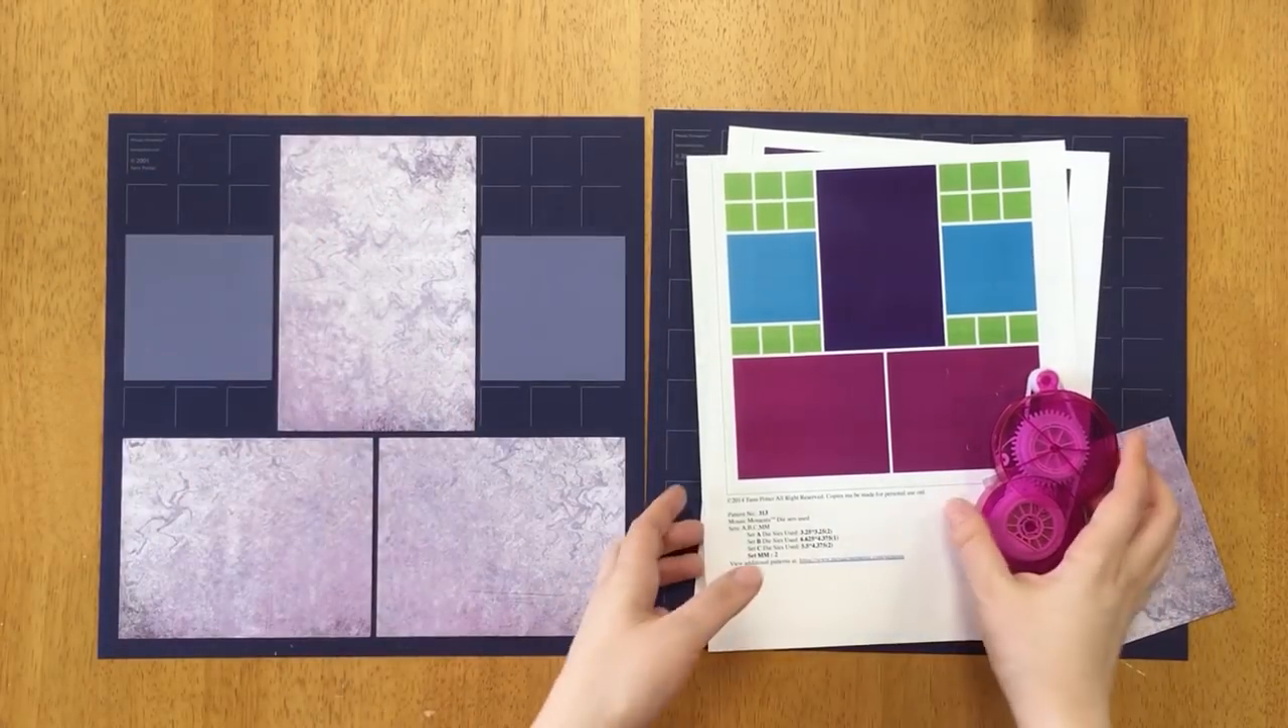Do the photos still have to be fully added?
Yes.